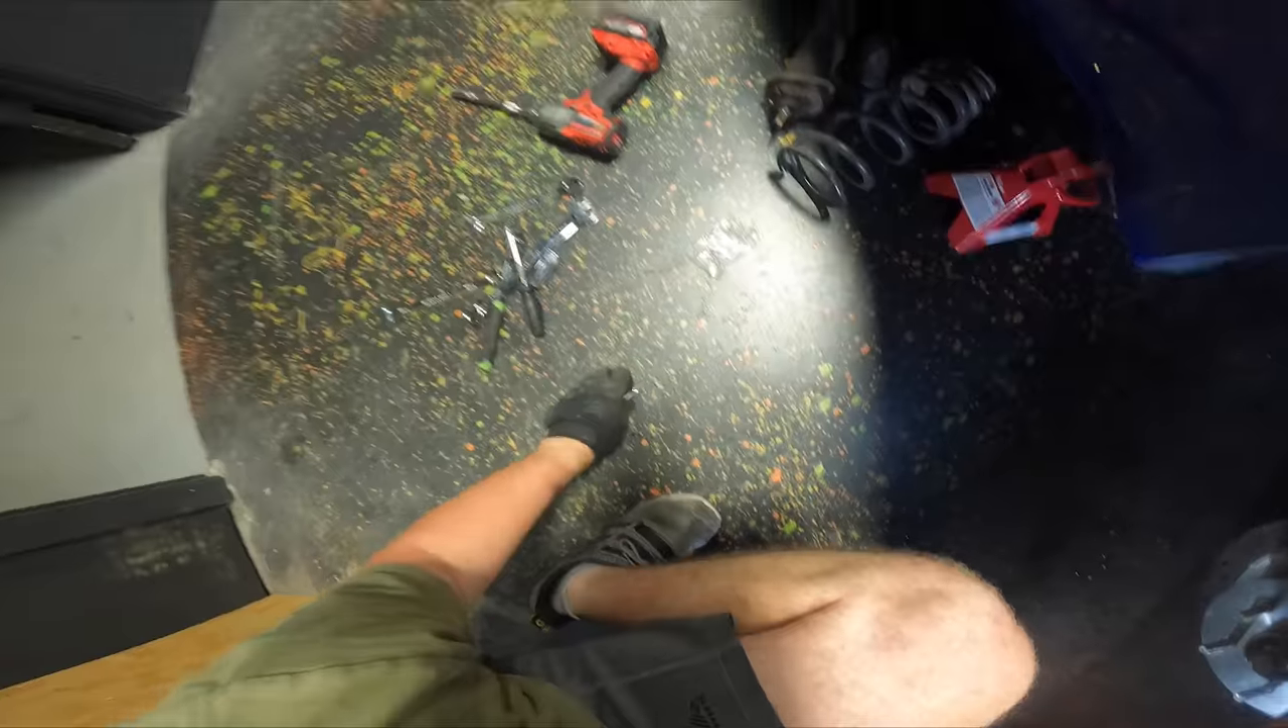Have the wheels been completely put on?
No.